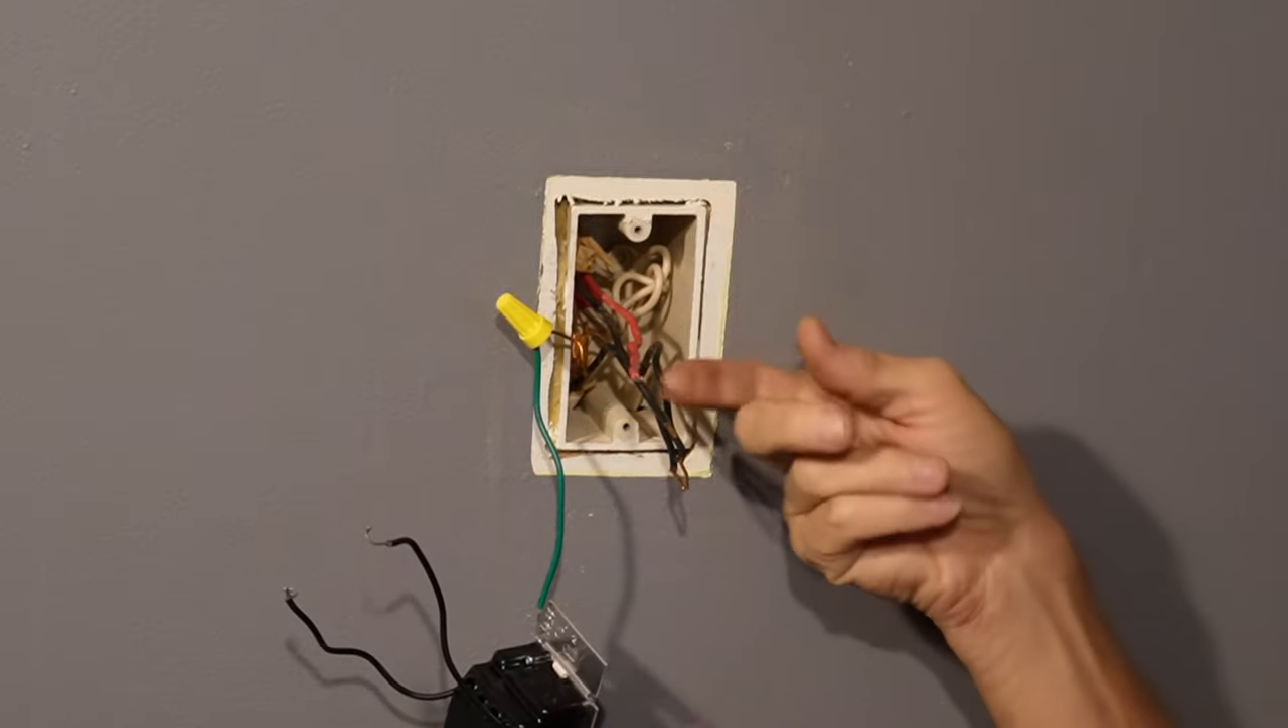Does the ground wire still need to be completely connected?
No.